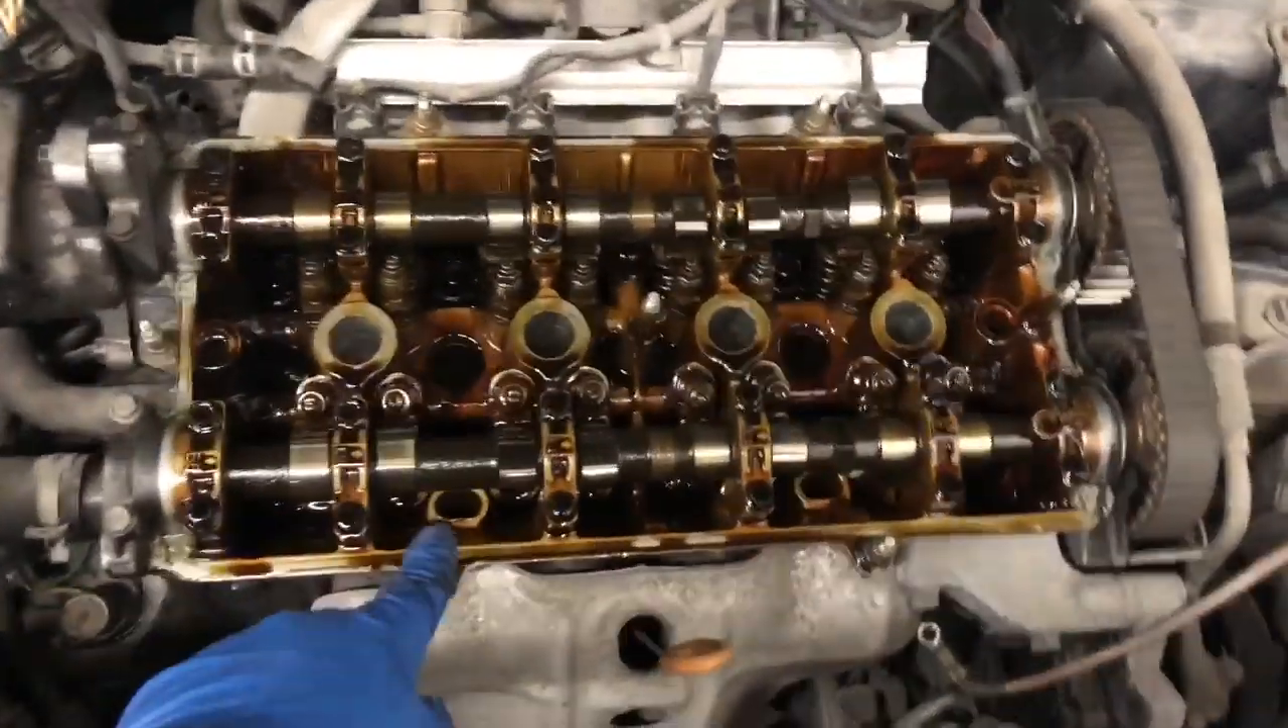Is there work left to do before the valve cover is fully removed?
No.